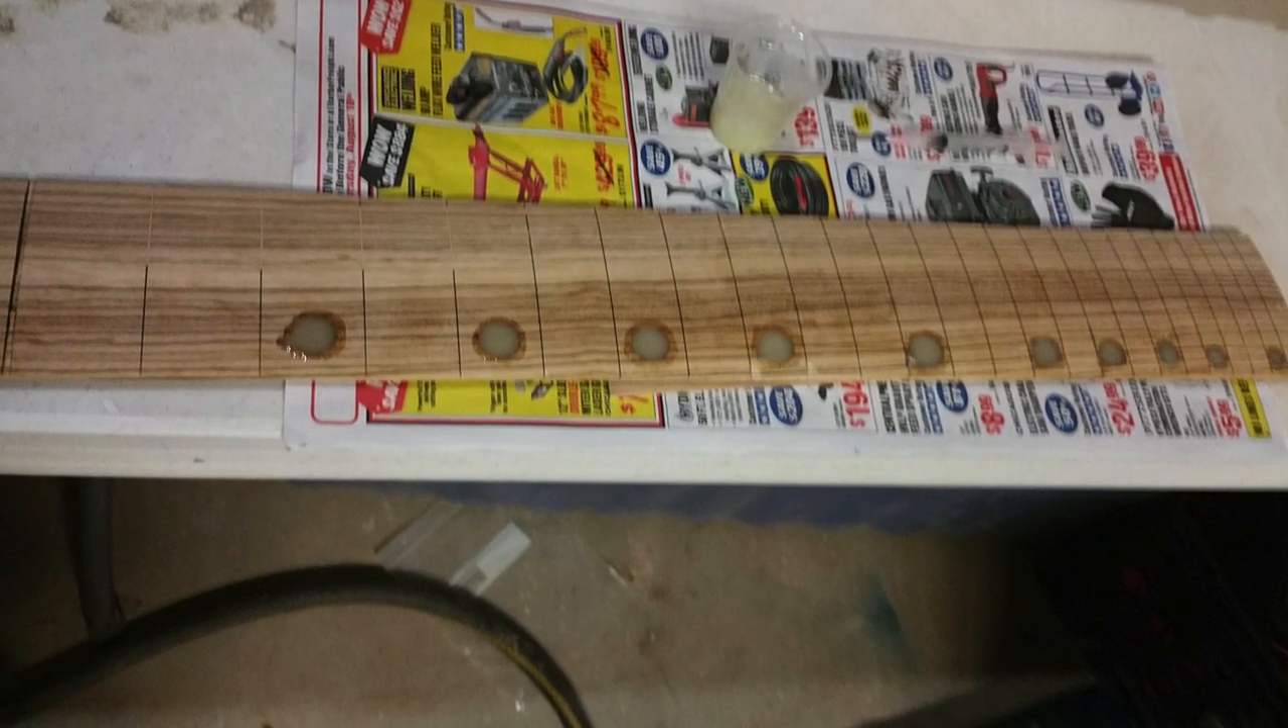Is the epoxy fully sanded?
No.